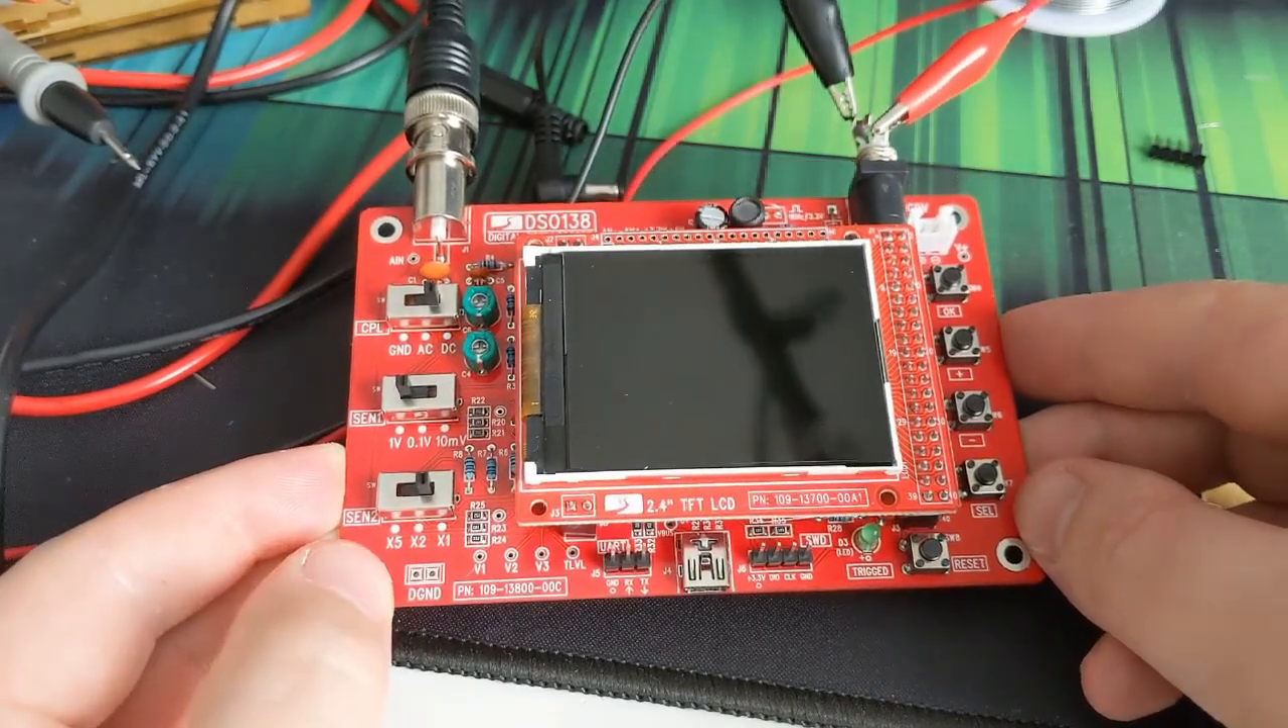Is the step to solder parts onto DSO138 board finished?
Yes.